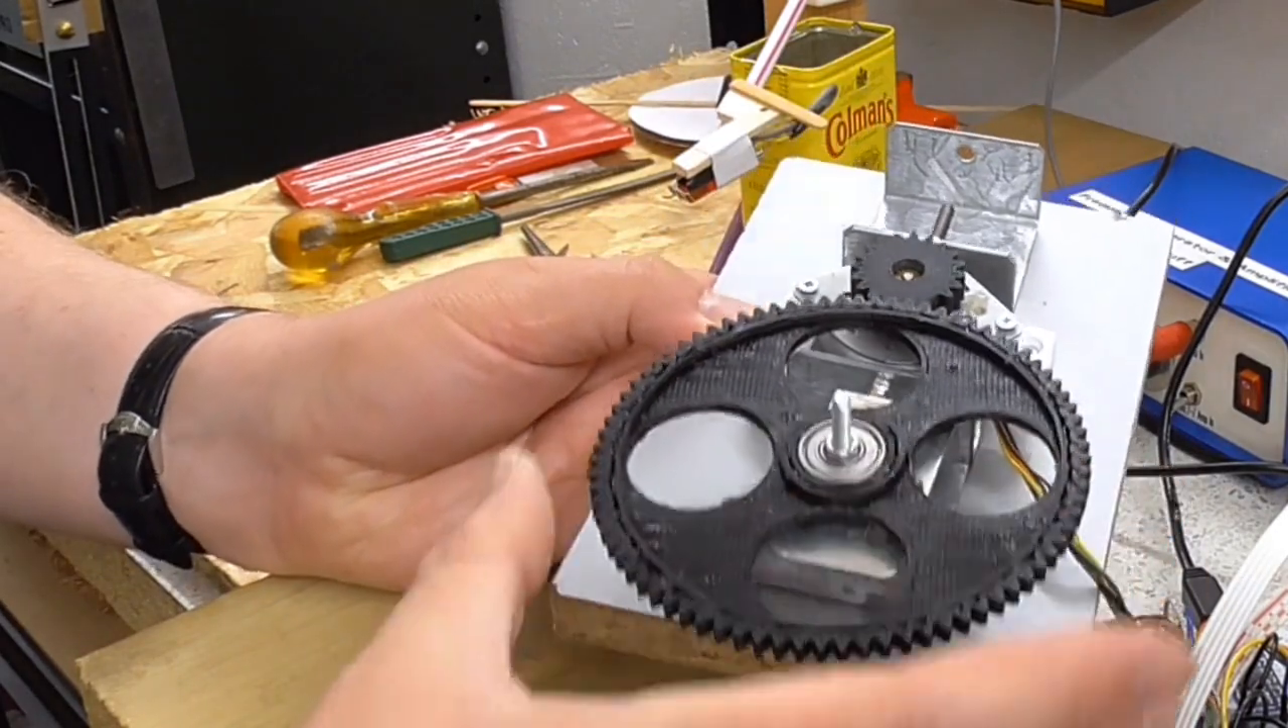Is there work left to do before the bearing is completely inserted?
No.